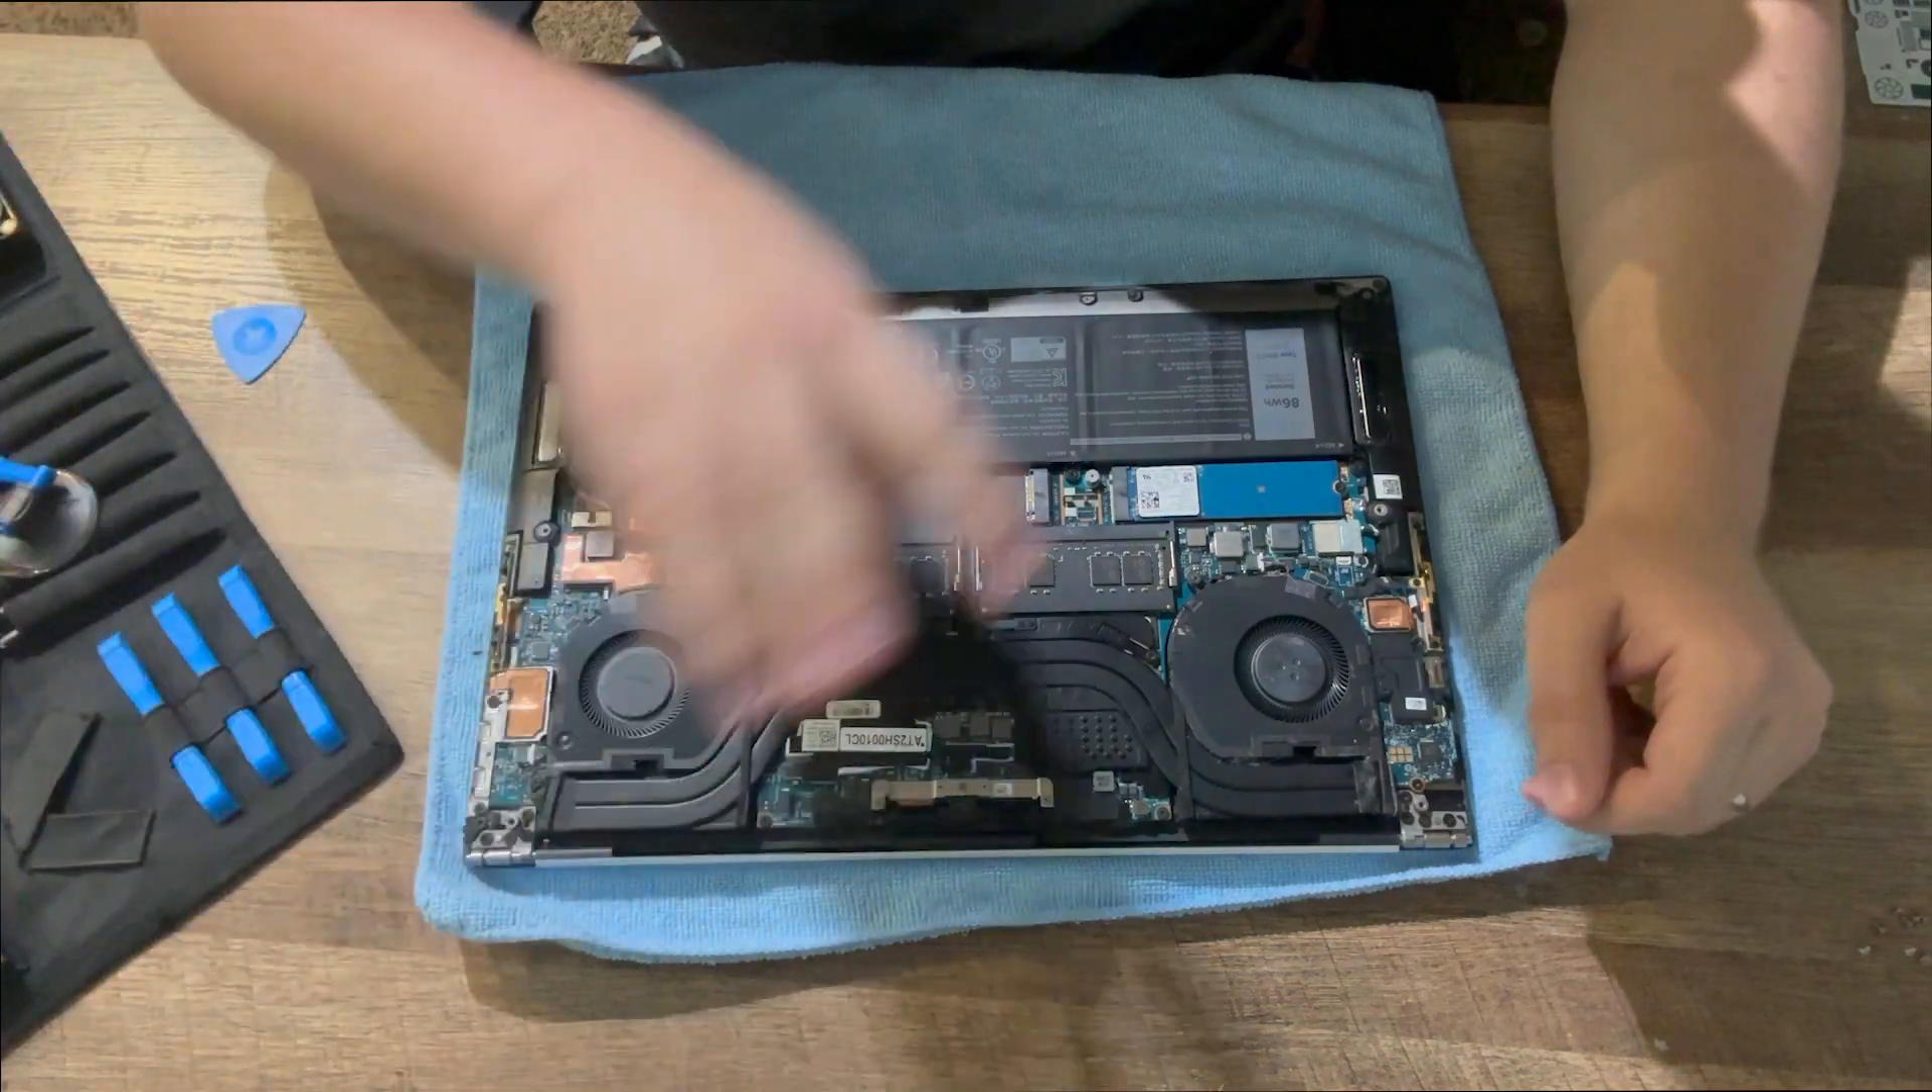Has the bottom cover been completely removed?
Yes.